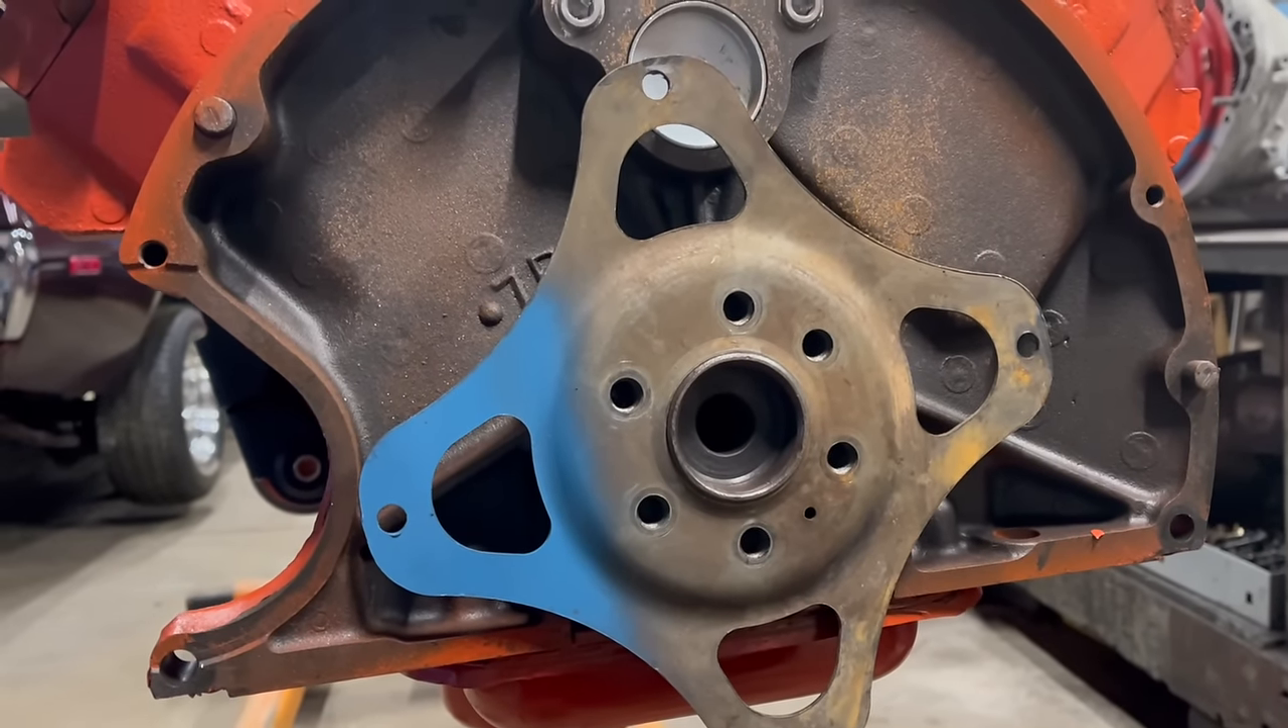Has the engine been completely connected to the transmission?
No.